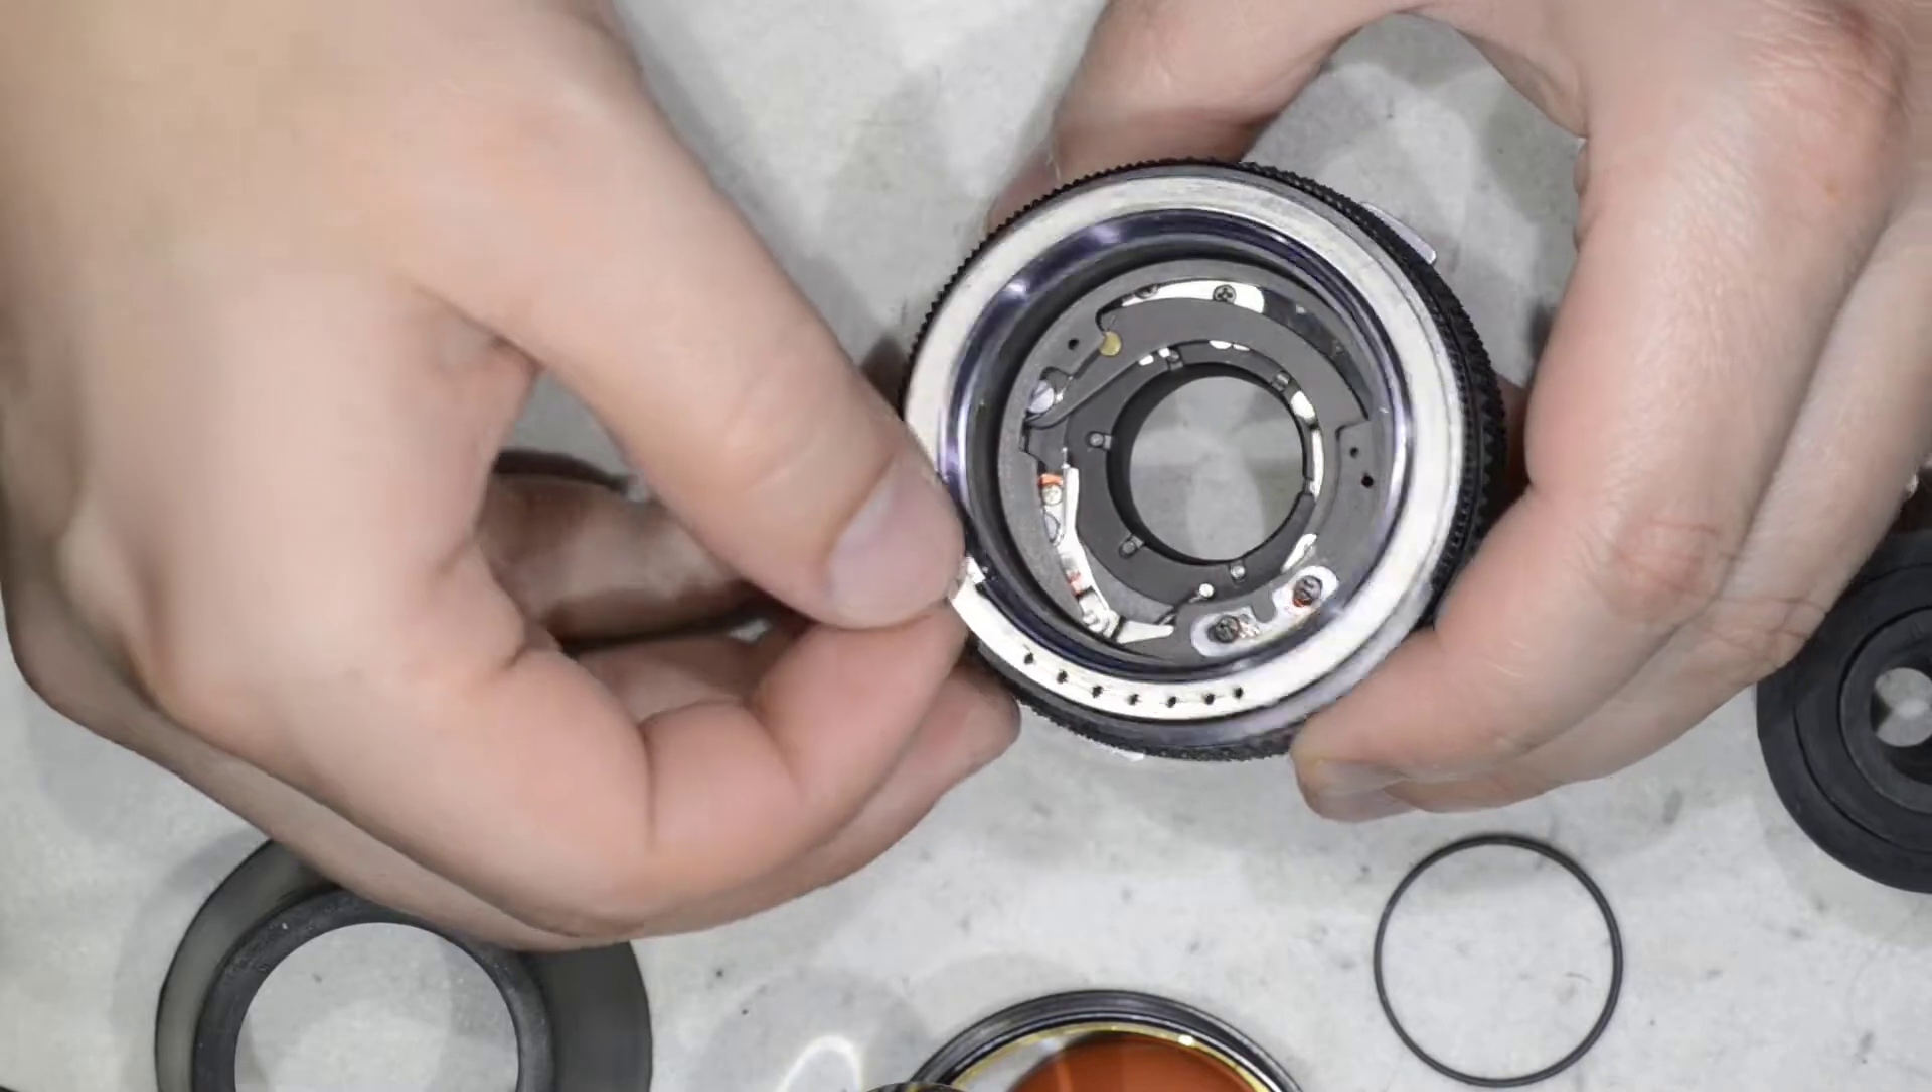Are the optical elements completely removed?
Yes.